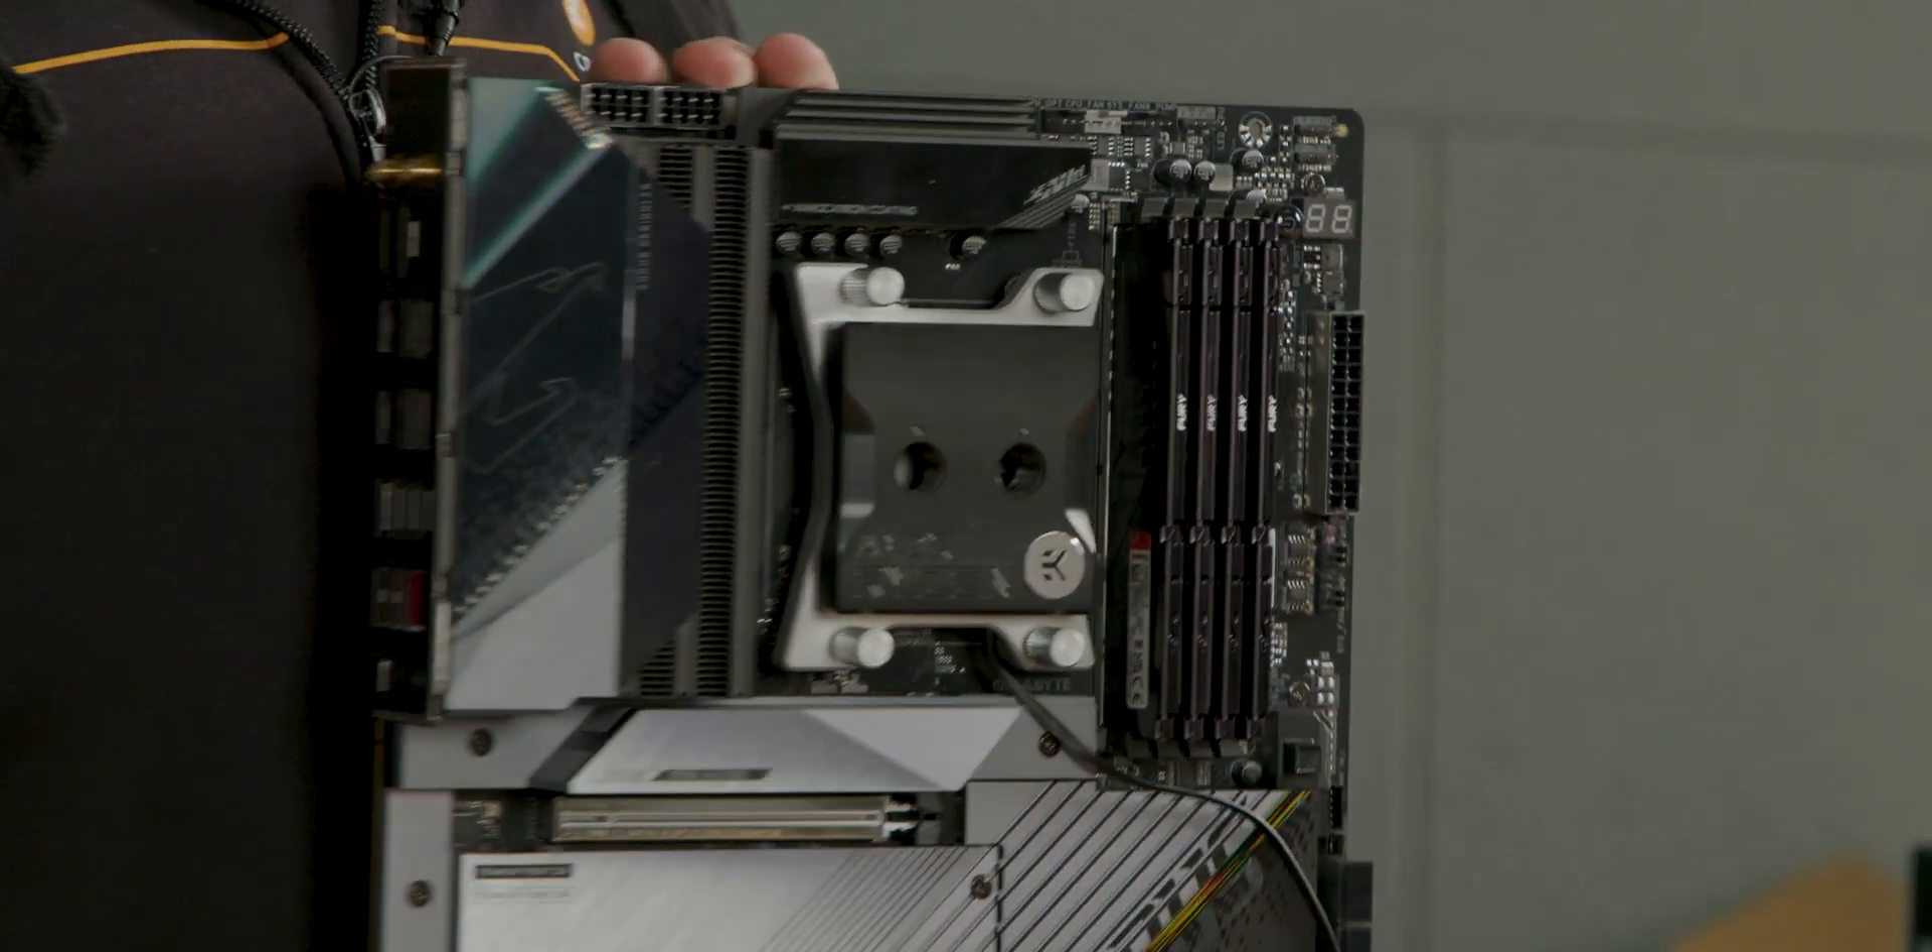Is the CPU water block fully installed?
Yes.